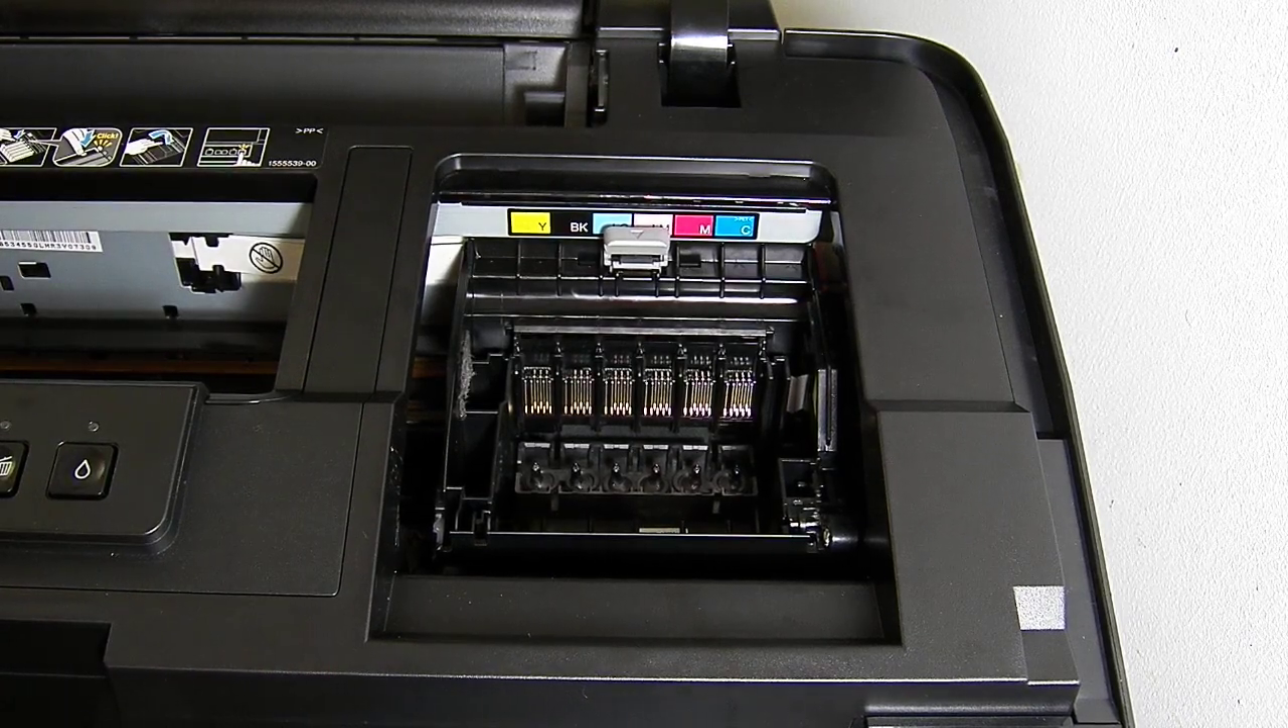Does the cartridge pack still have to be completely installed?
Yes.